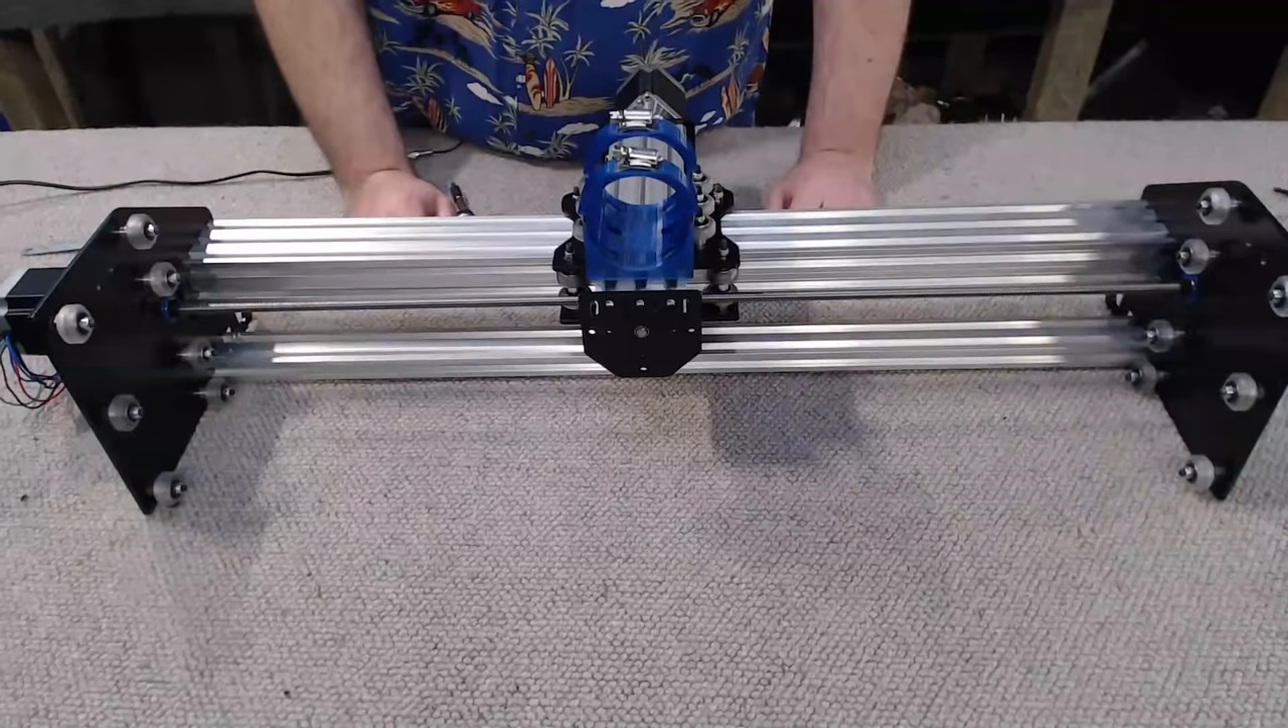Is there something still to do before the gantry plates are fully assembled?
No.